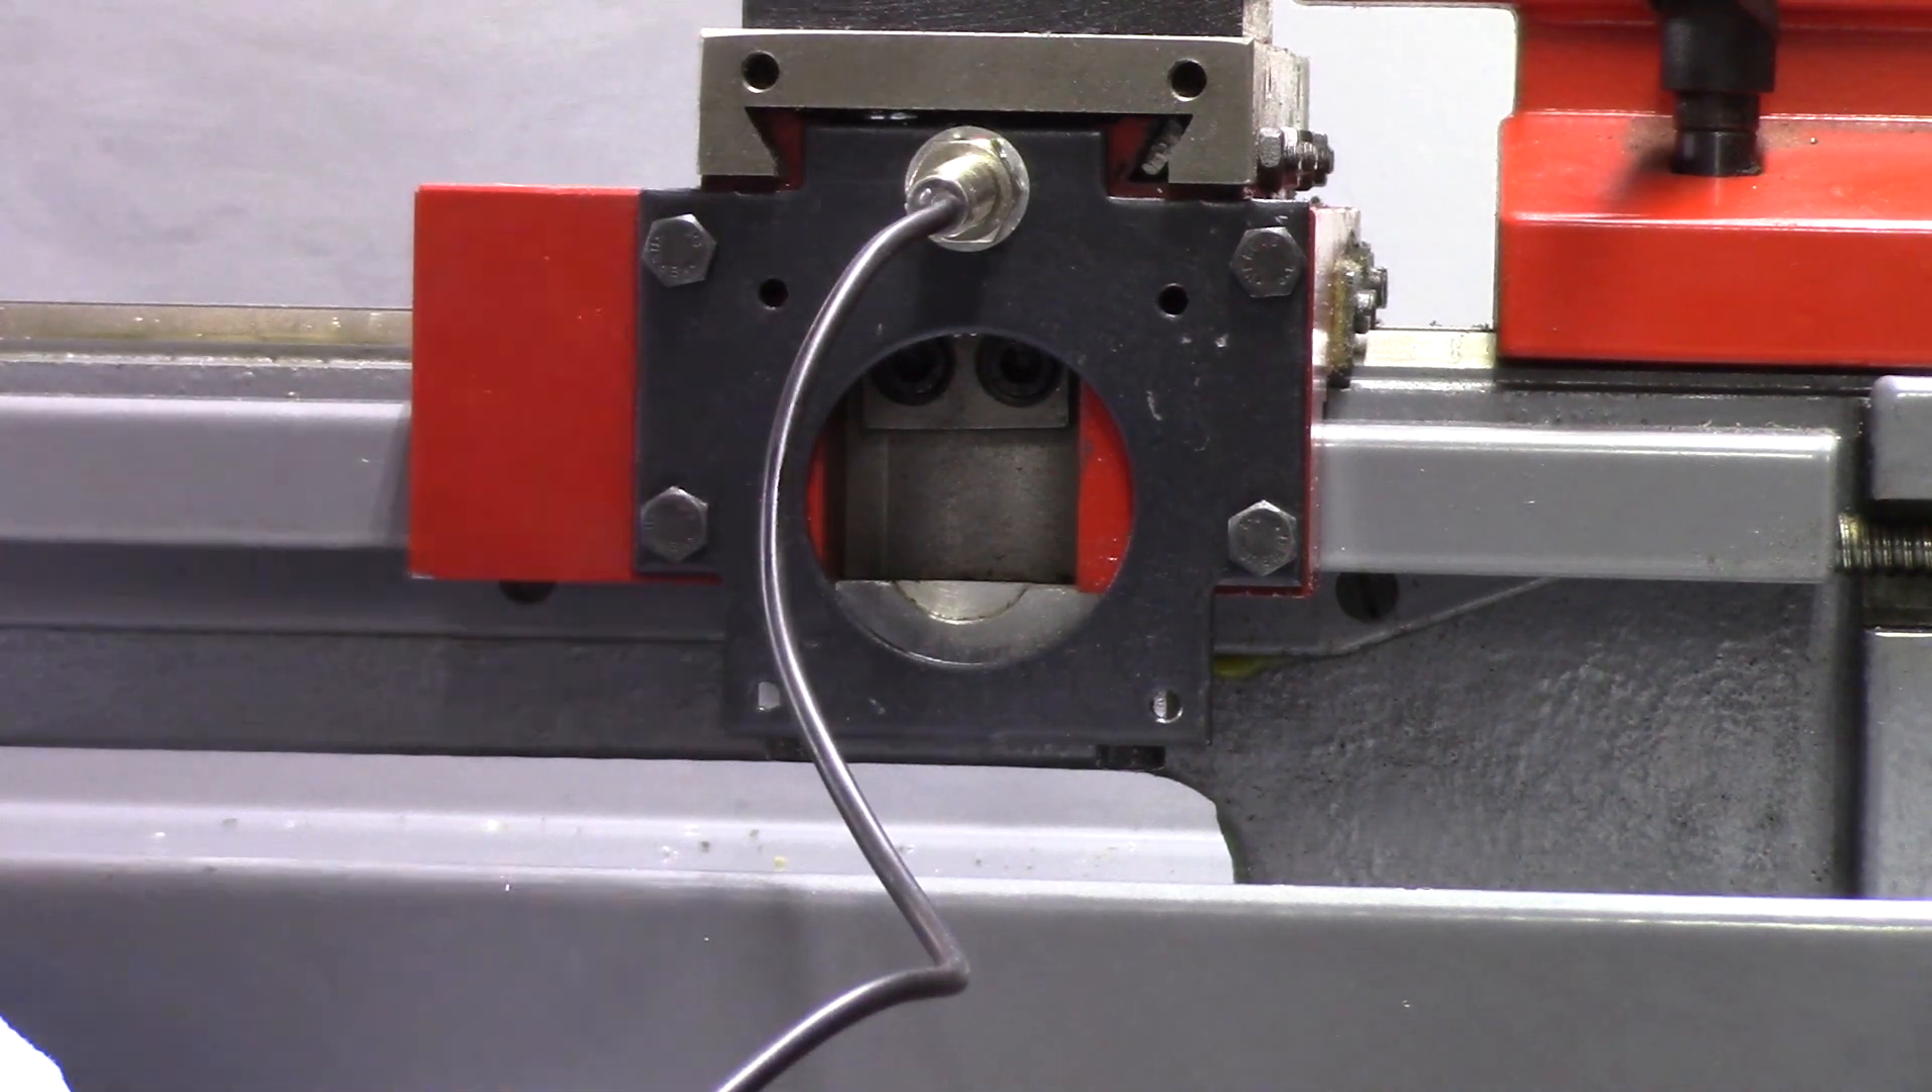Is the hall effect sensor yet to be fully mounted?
No.